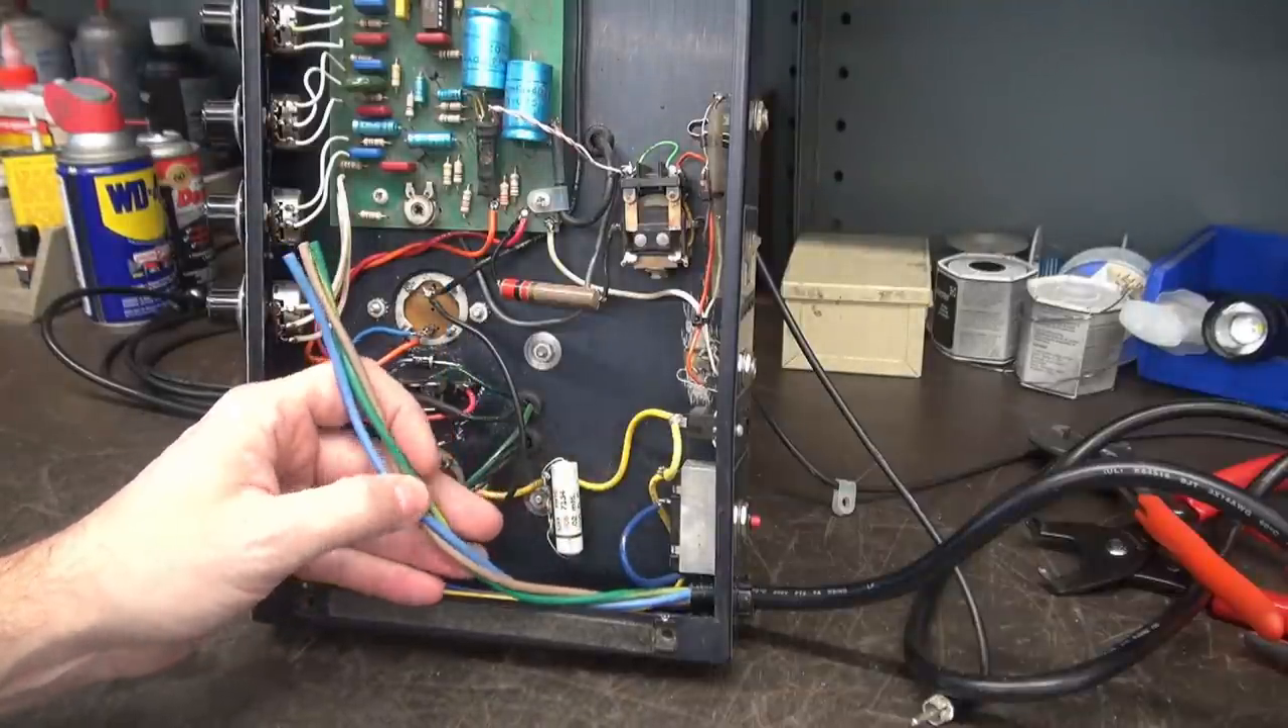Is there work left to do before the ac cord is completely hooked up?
Yes.